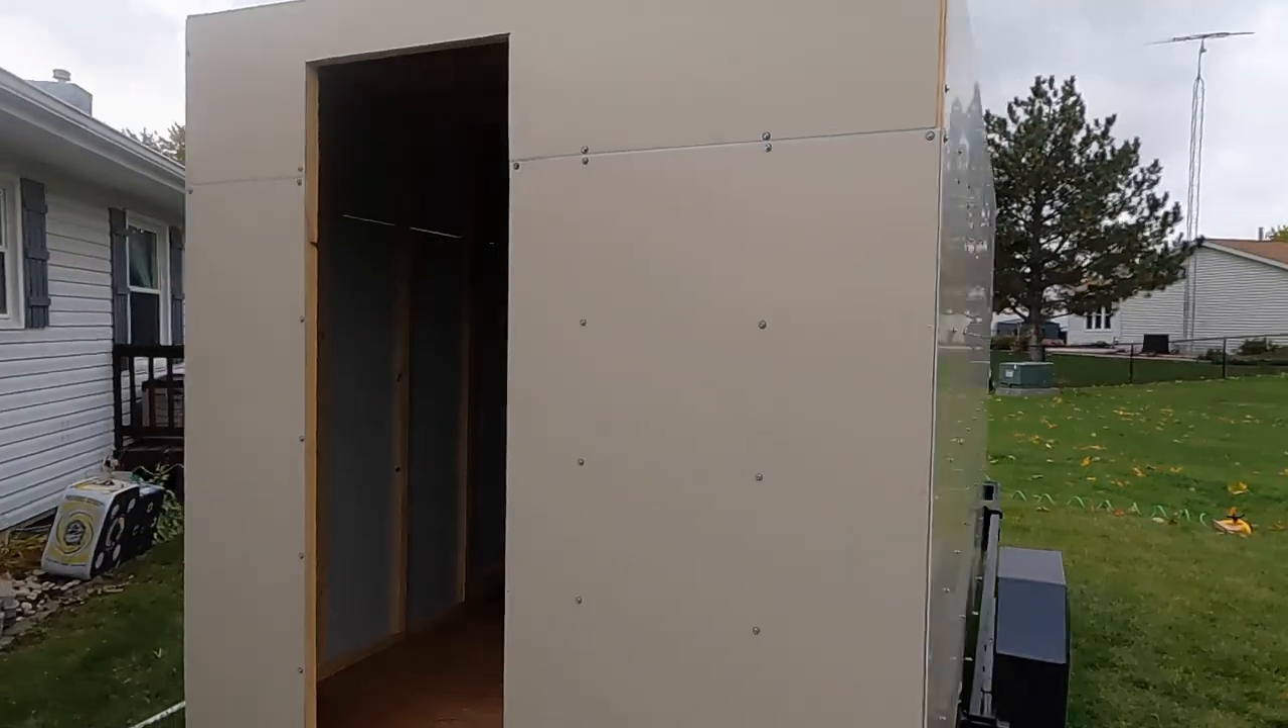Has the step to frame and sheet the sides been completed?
Yes.